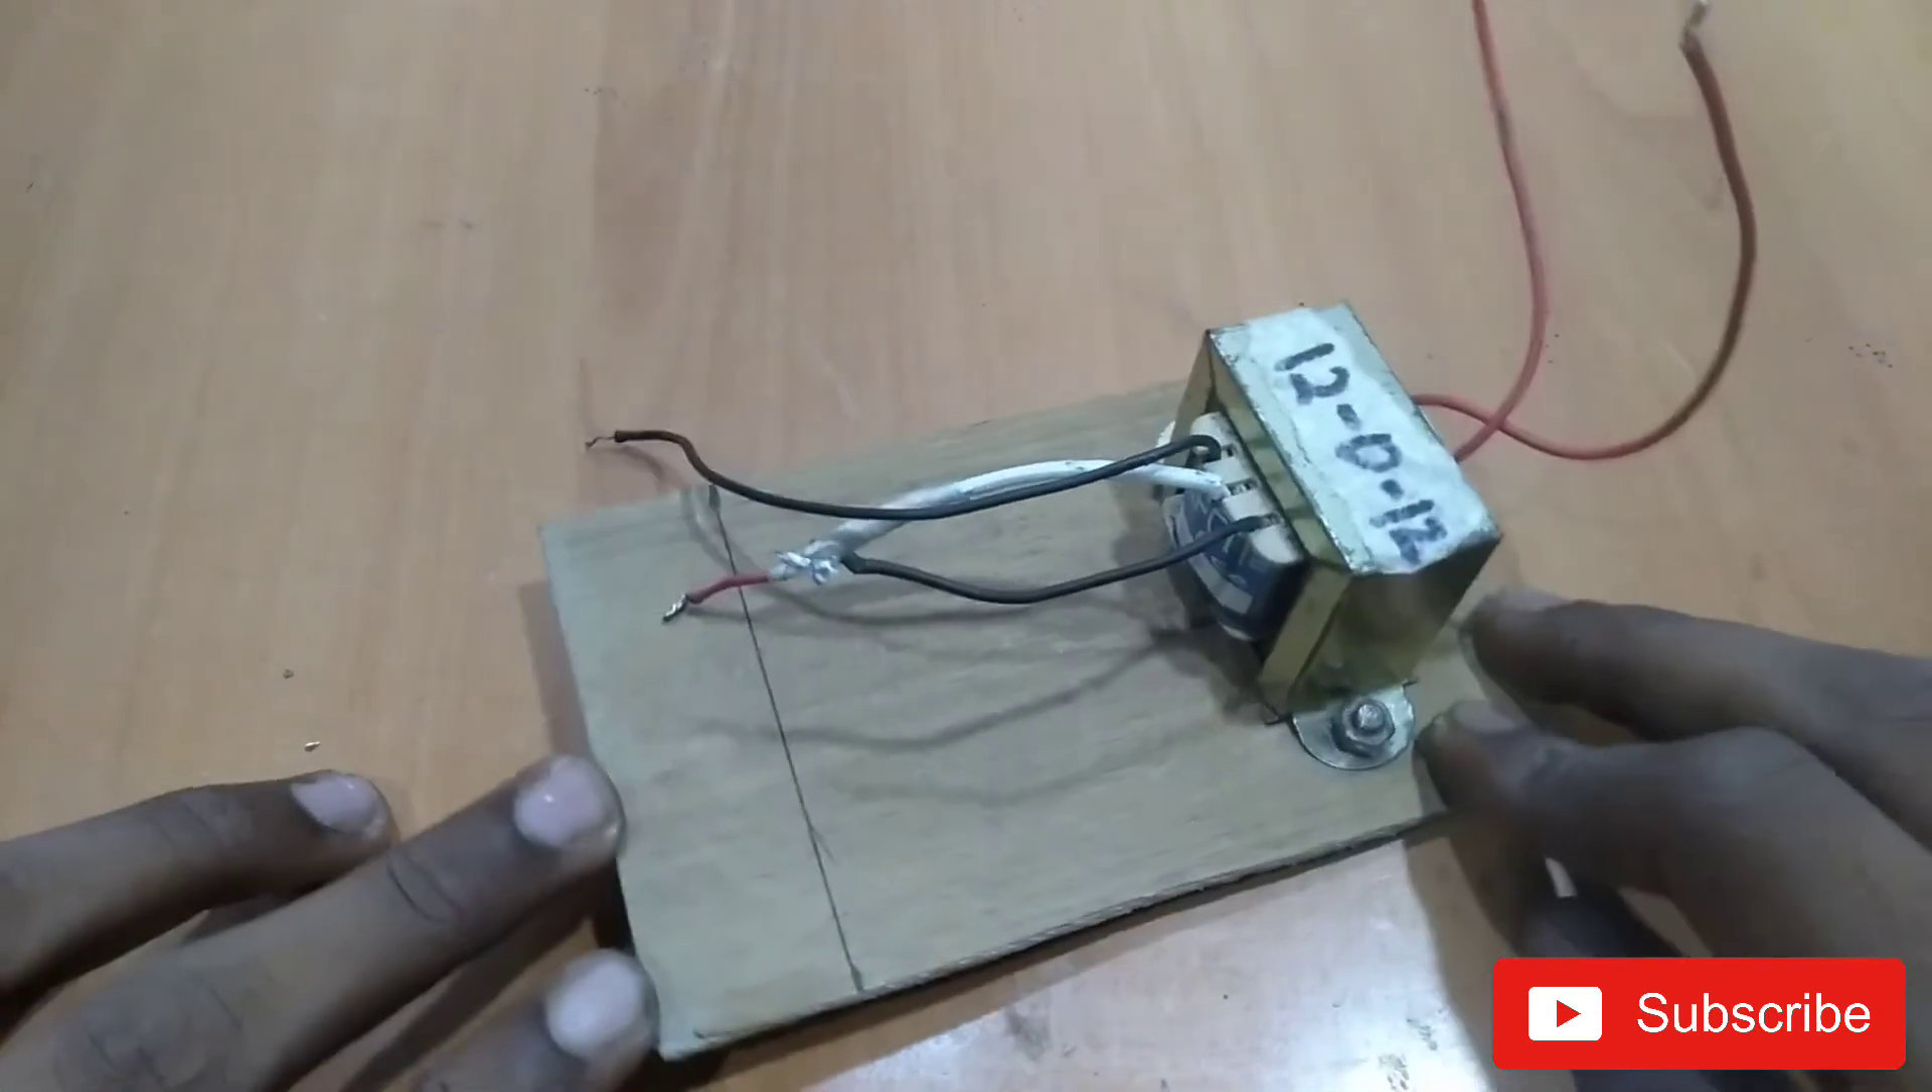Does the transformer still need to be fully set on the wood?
No.